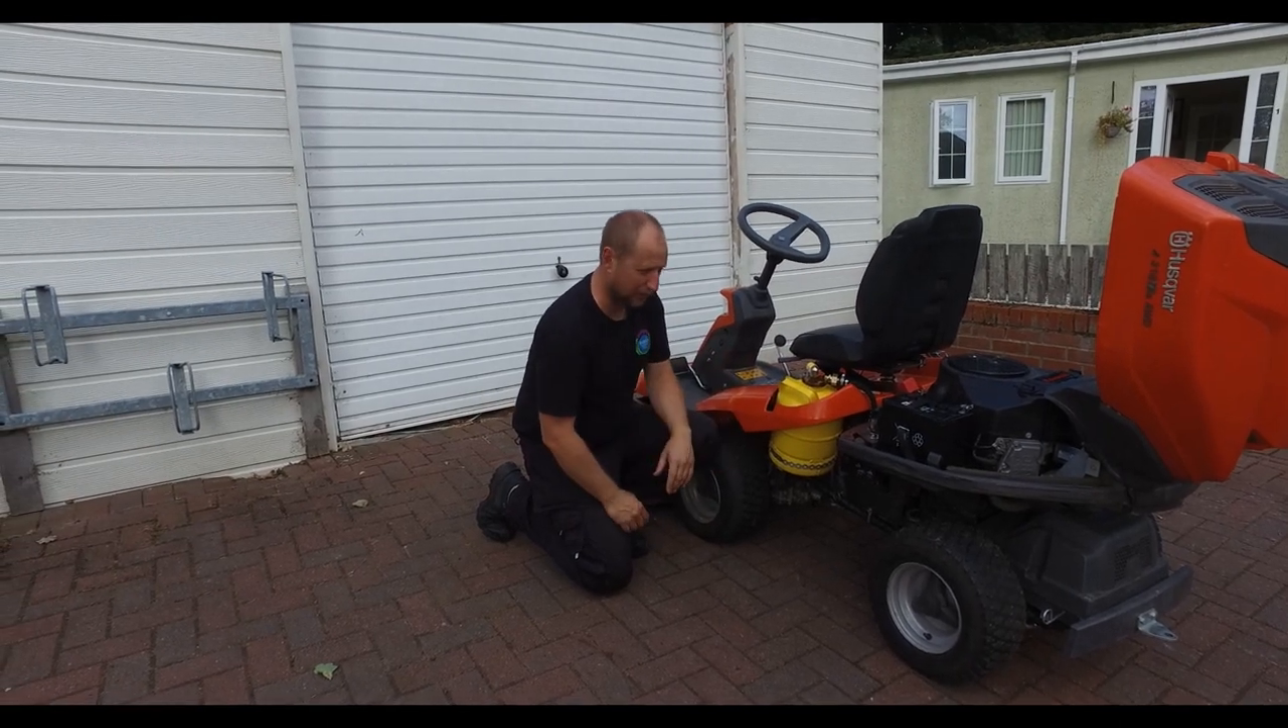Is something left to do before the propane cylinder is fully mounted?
No.